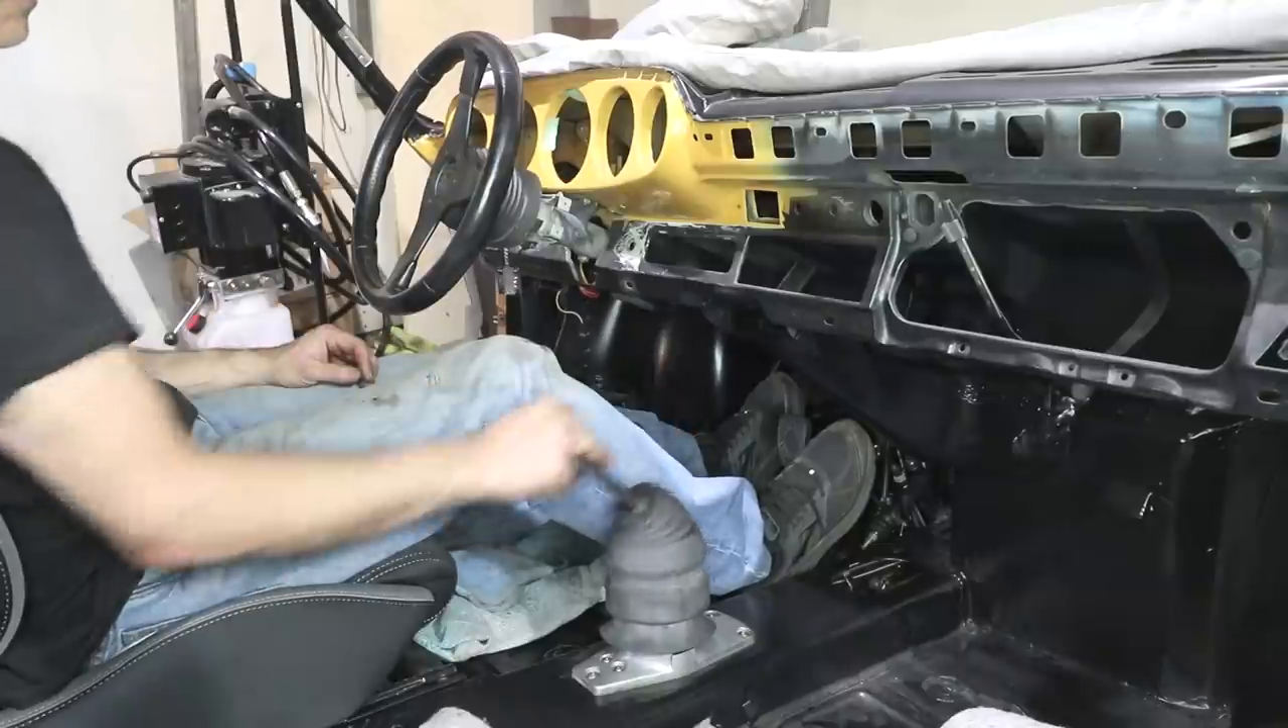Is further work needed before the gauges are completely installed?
Yes.